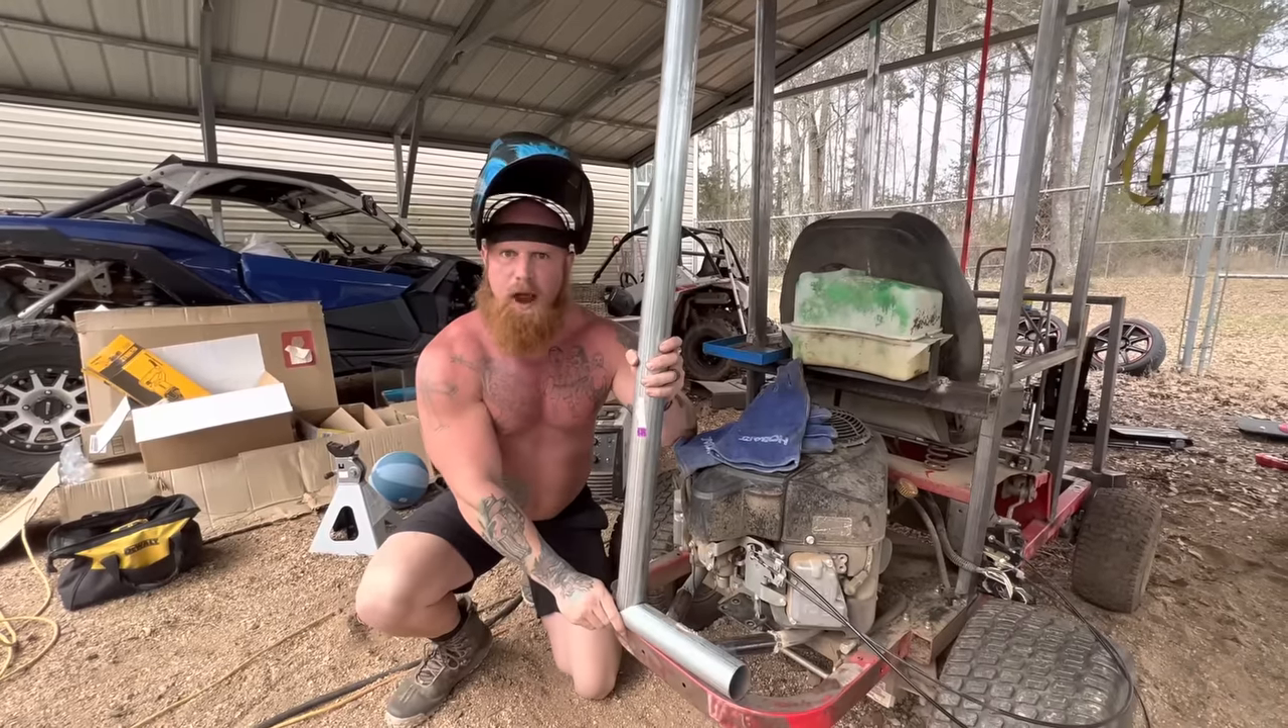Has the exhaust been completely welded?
No.